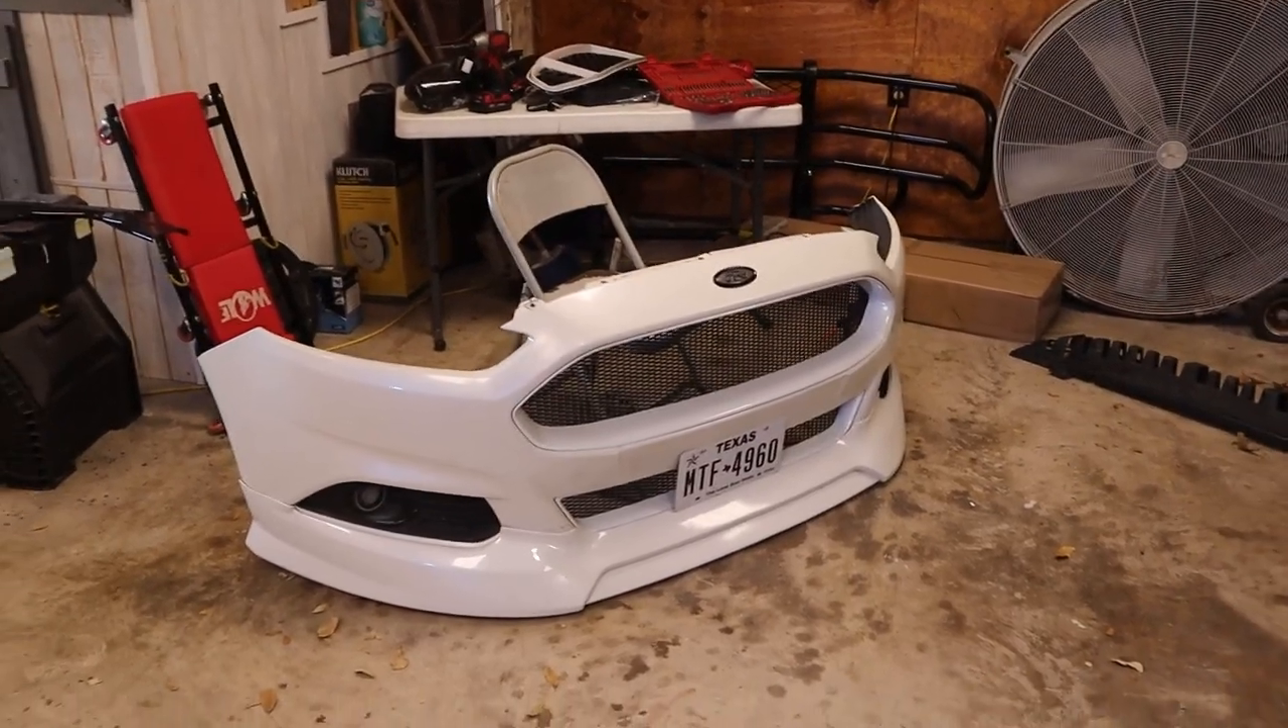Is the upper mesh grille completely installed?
Yes.